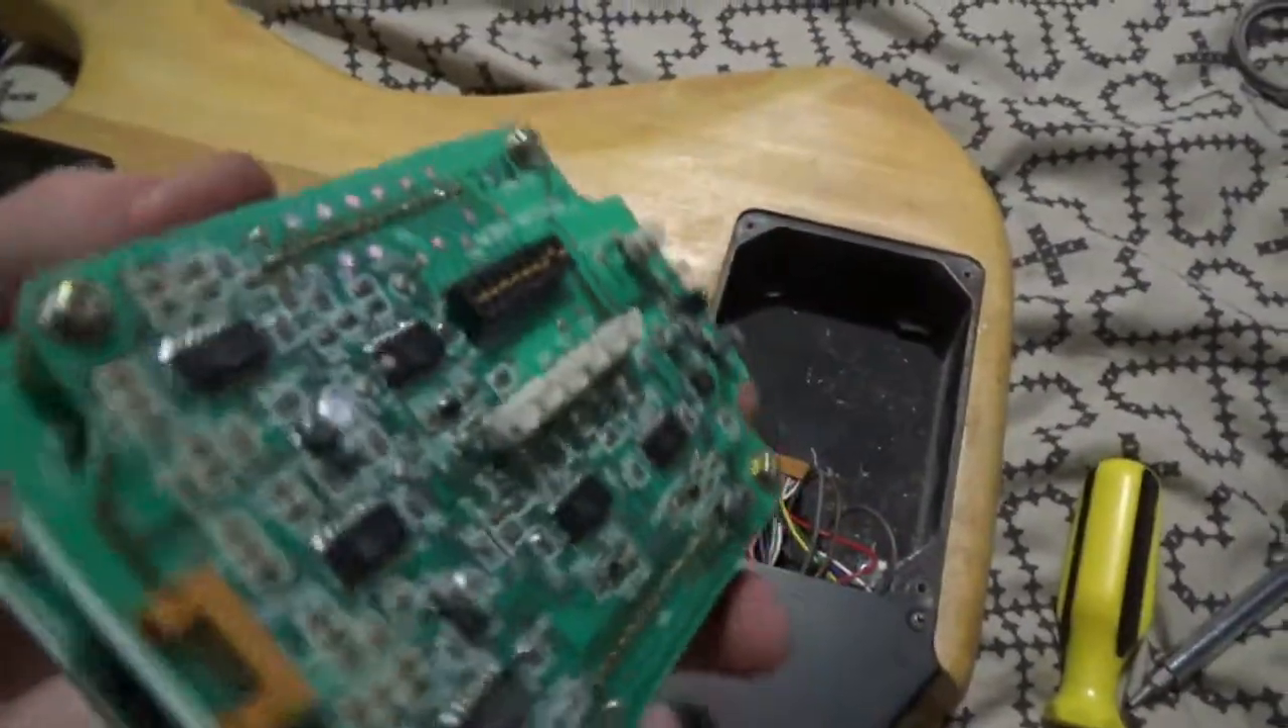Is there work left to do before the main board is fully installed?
Yes.